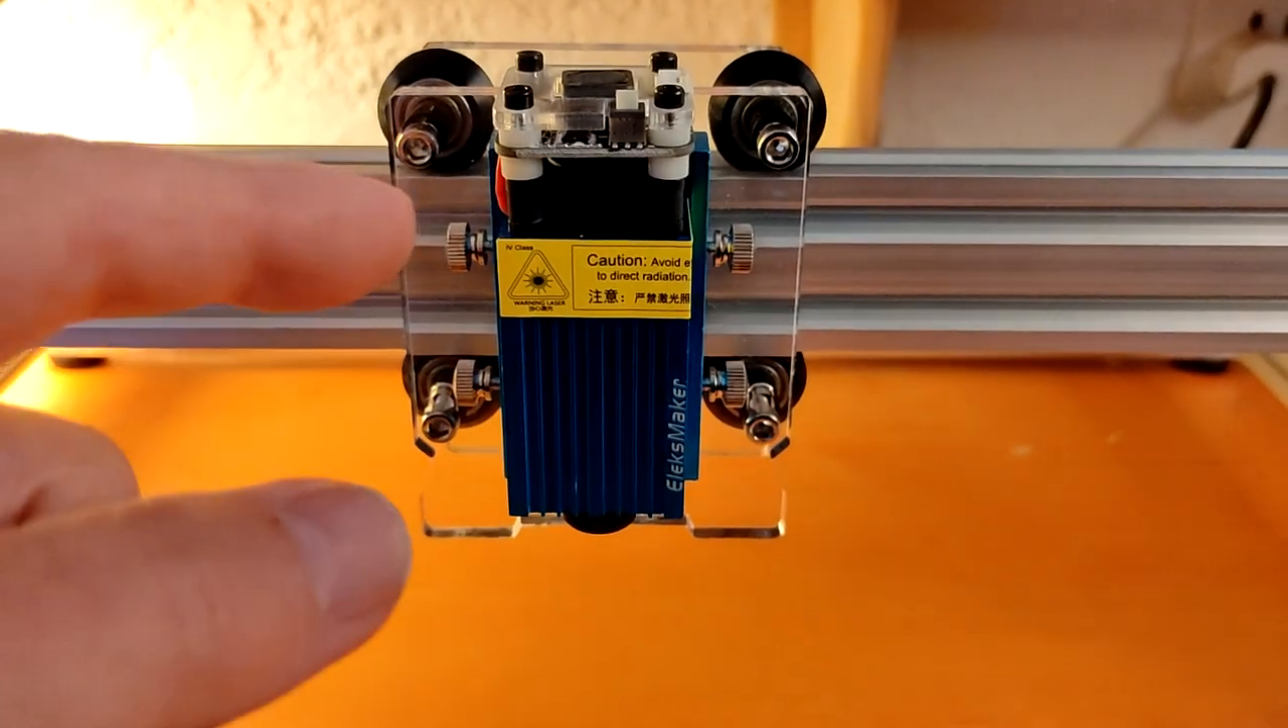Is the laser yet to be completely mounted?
No.